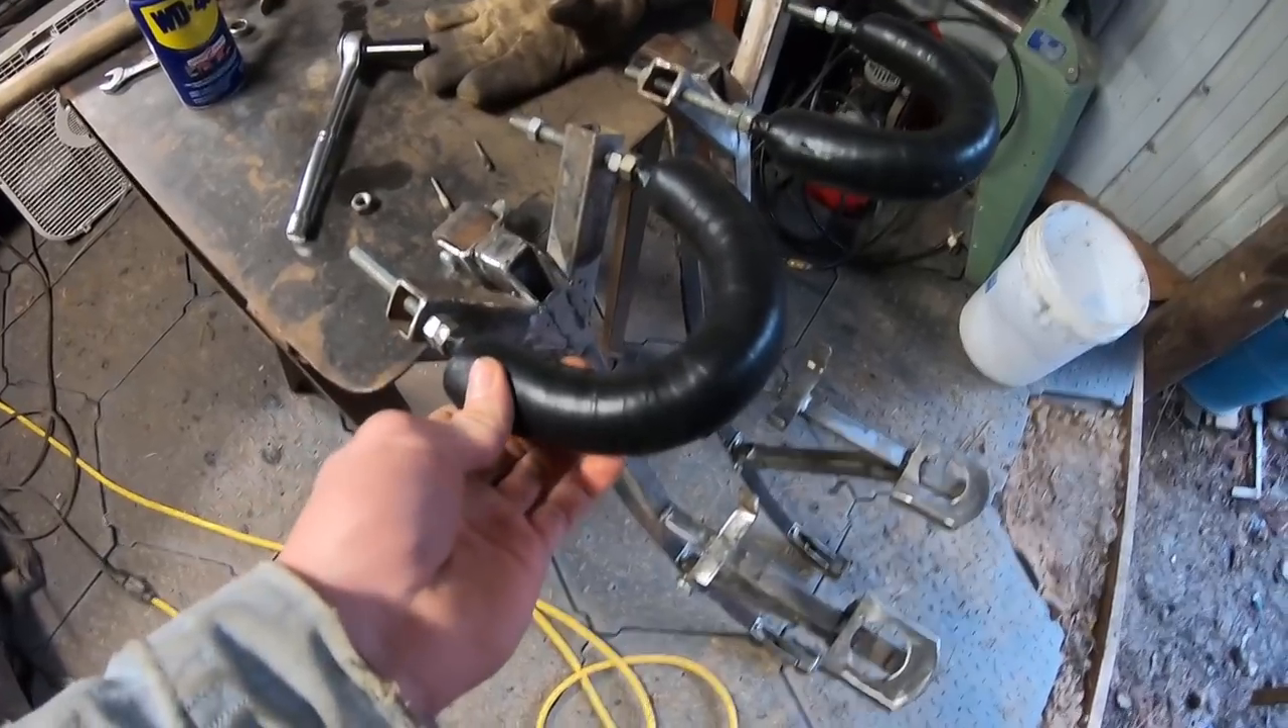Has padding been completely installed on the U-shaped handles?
Yes.